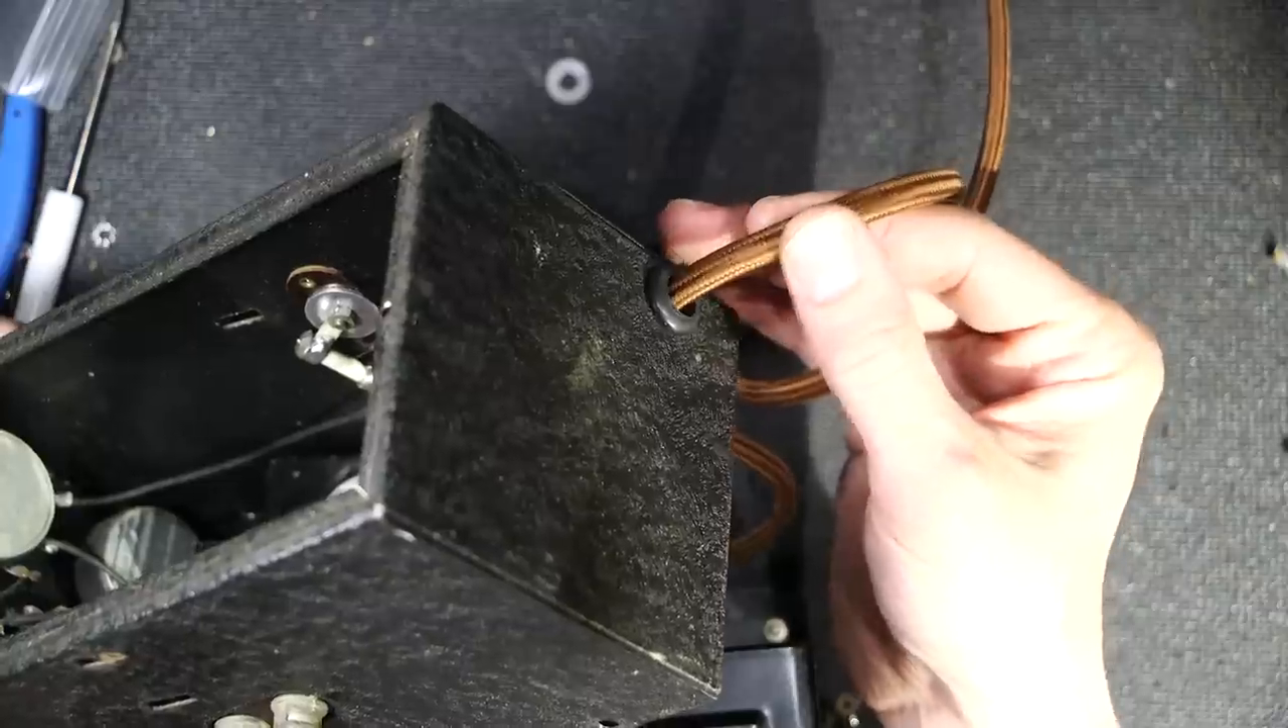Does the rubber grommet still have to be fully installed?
No.